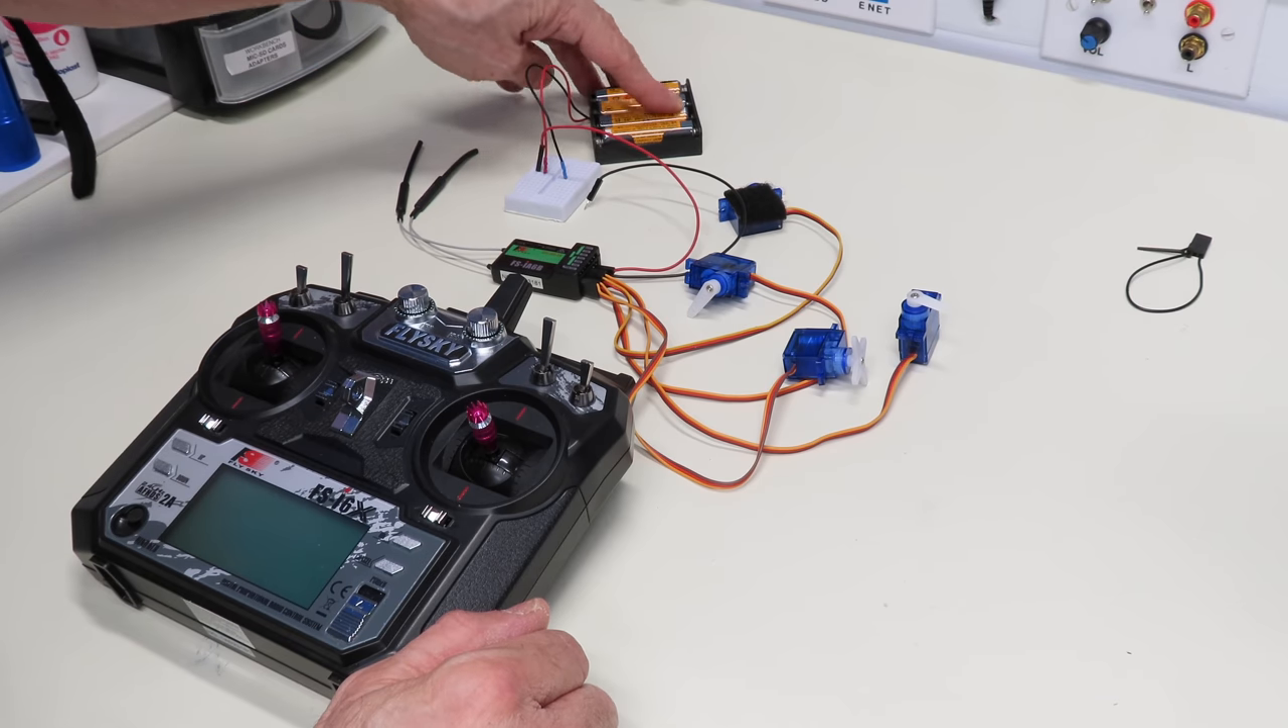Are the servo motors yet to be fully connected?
No.